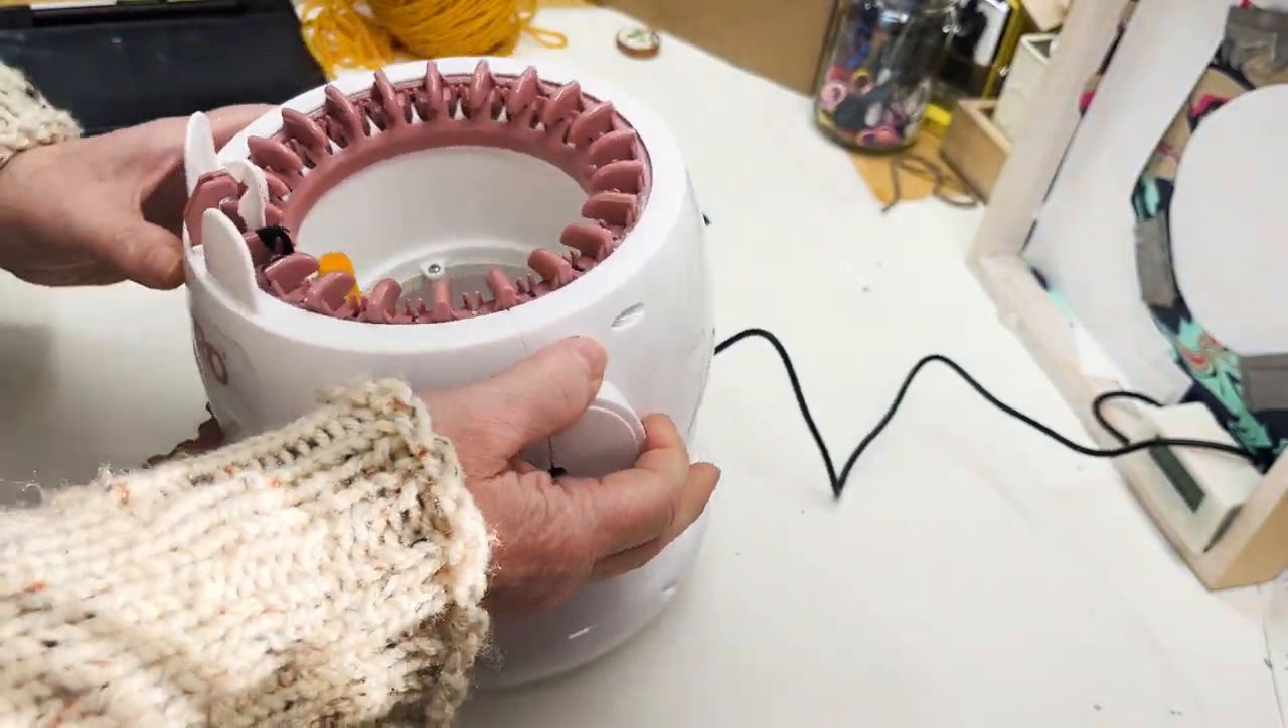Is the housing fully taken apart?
No.